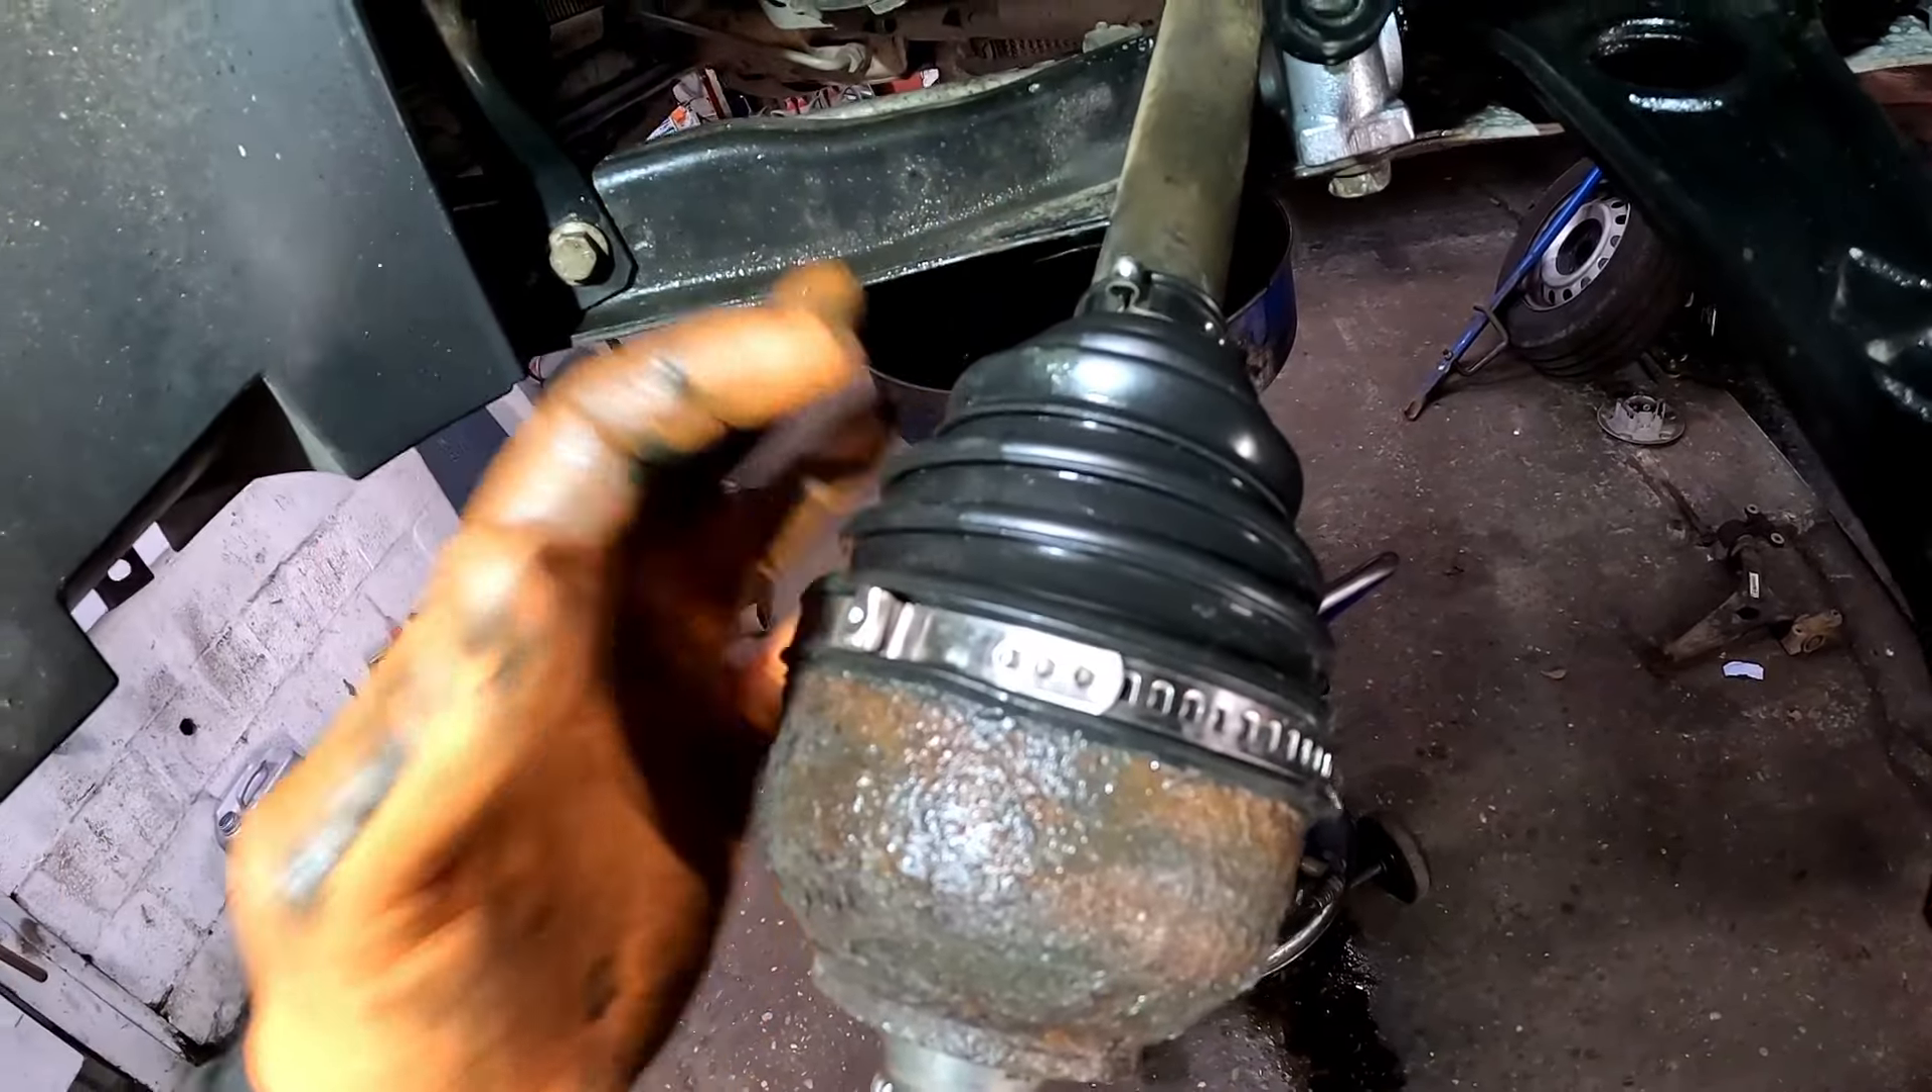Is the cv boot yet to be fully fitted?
No.